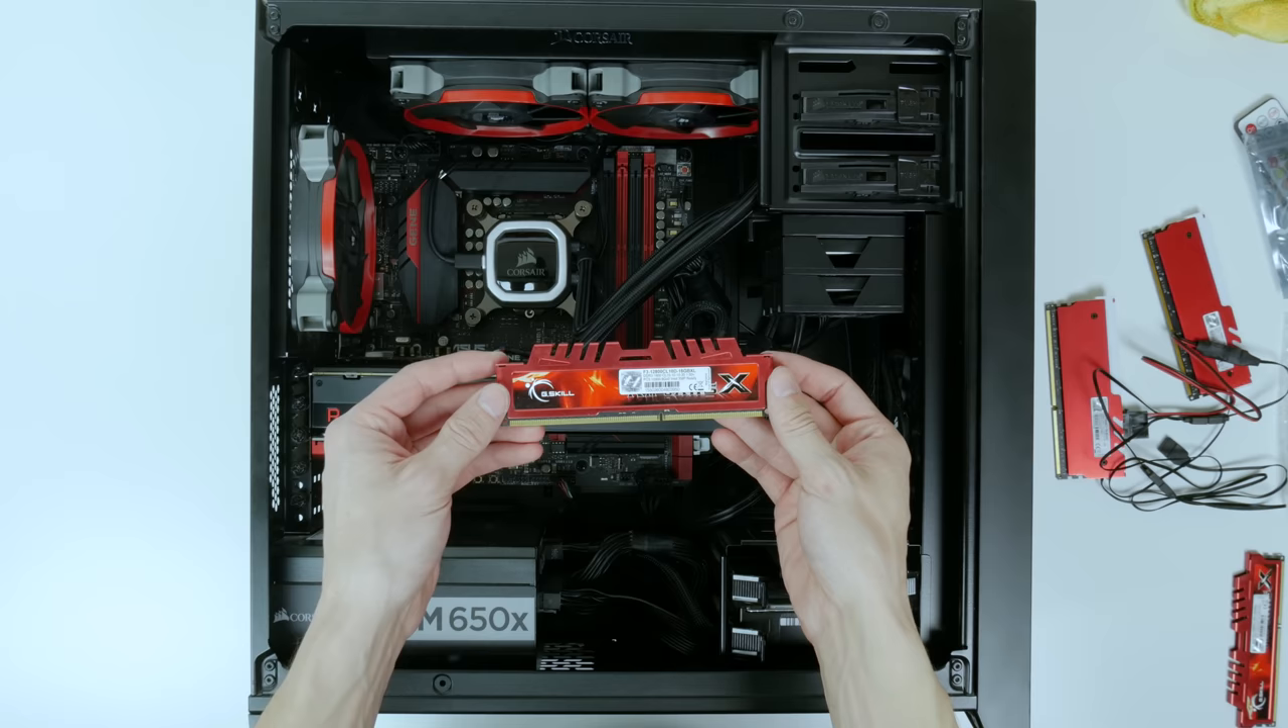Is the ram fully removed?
Yes.